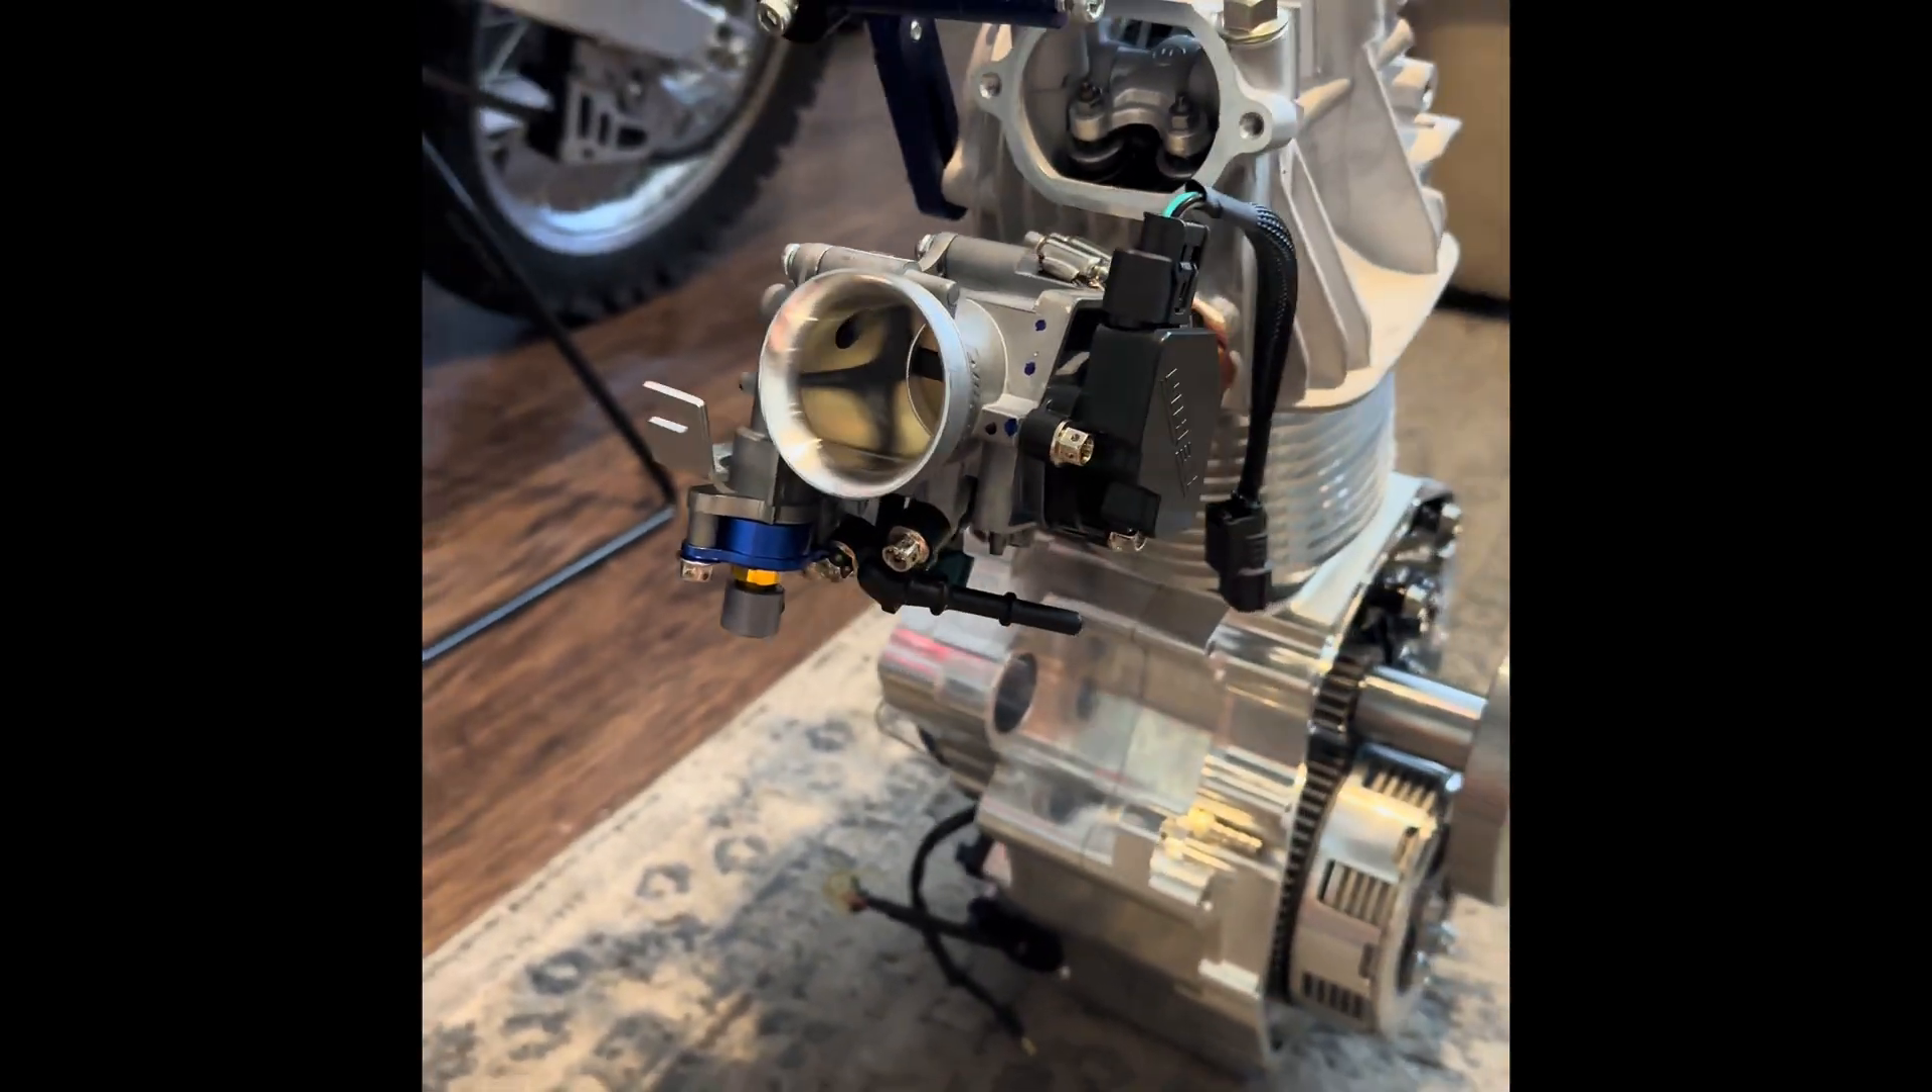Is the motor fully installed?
No.